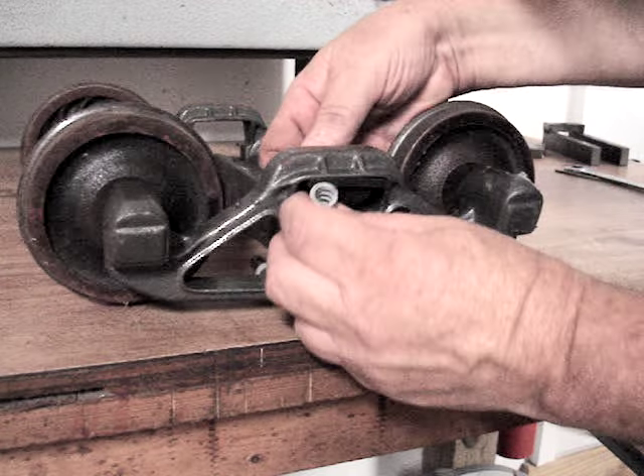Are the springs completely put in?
No.